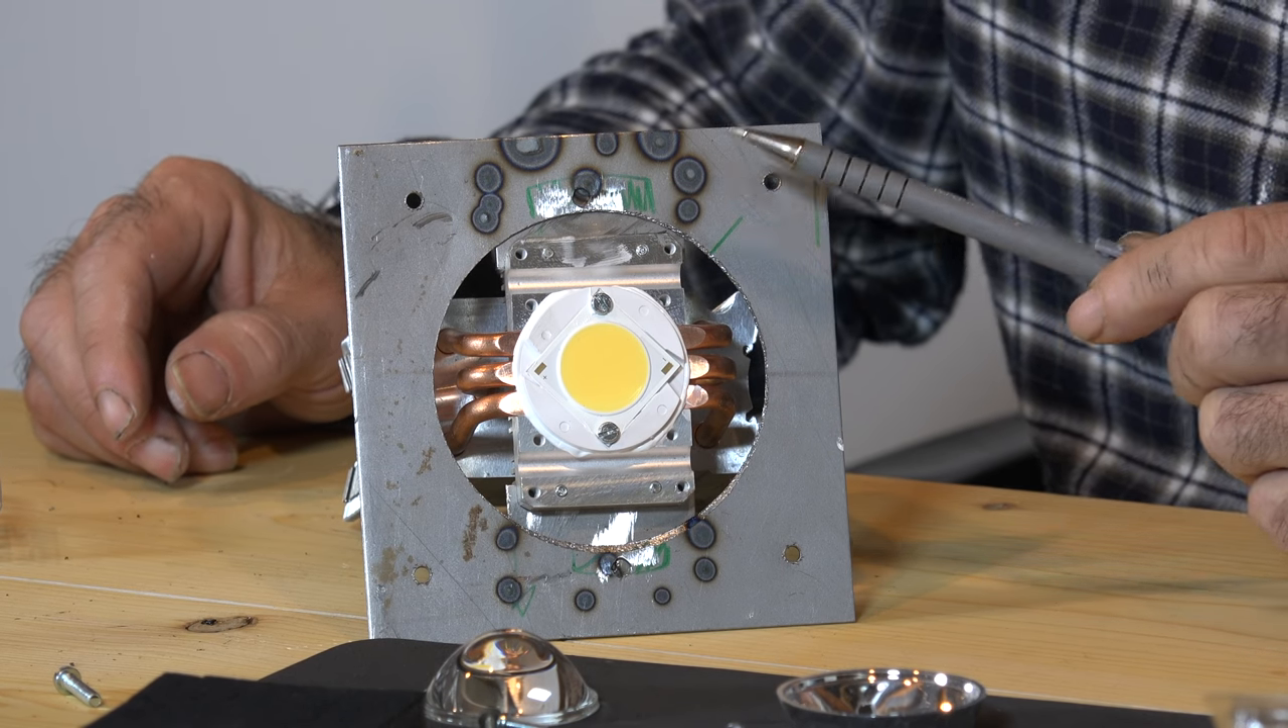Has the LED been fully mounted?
Yes.